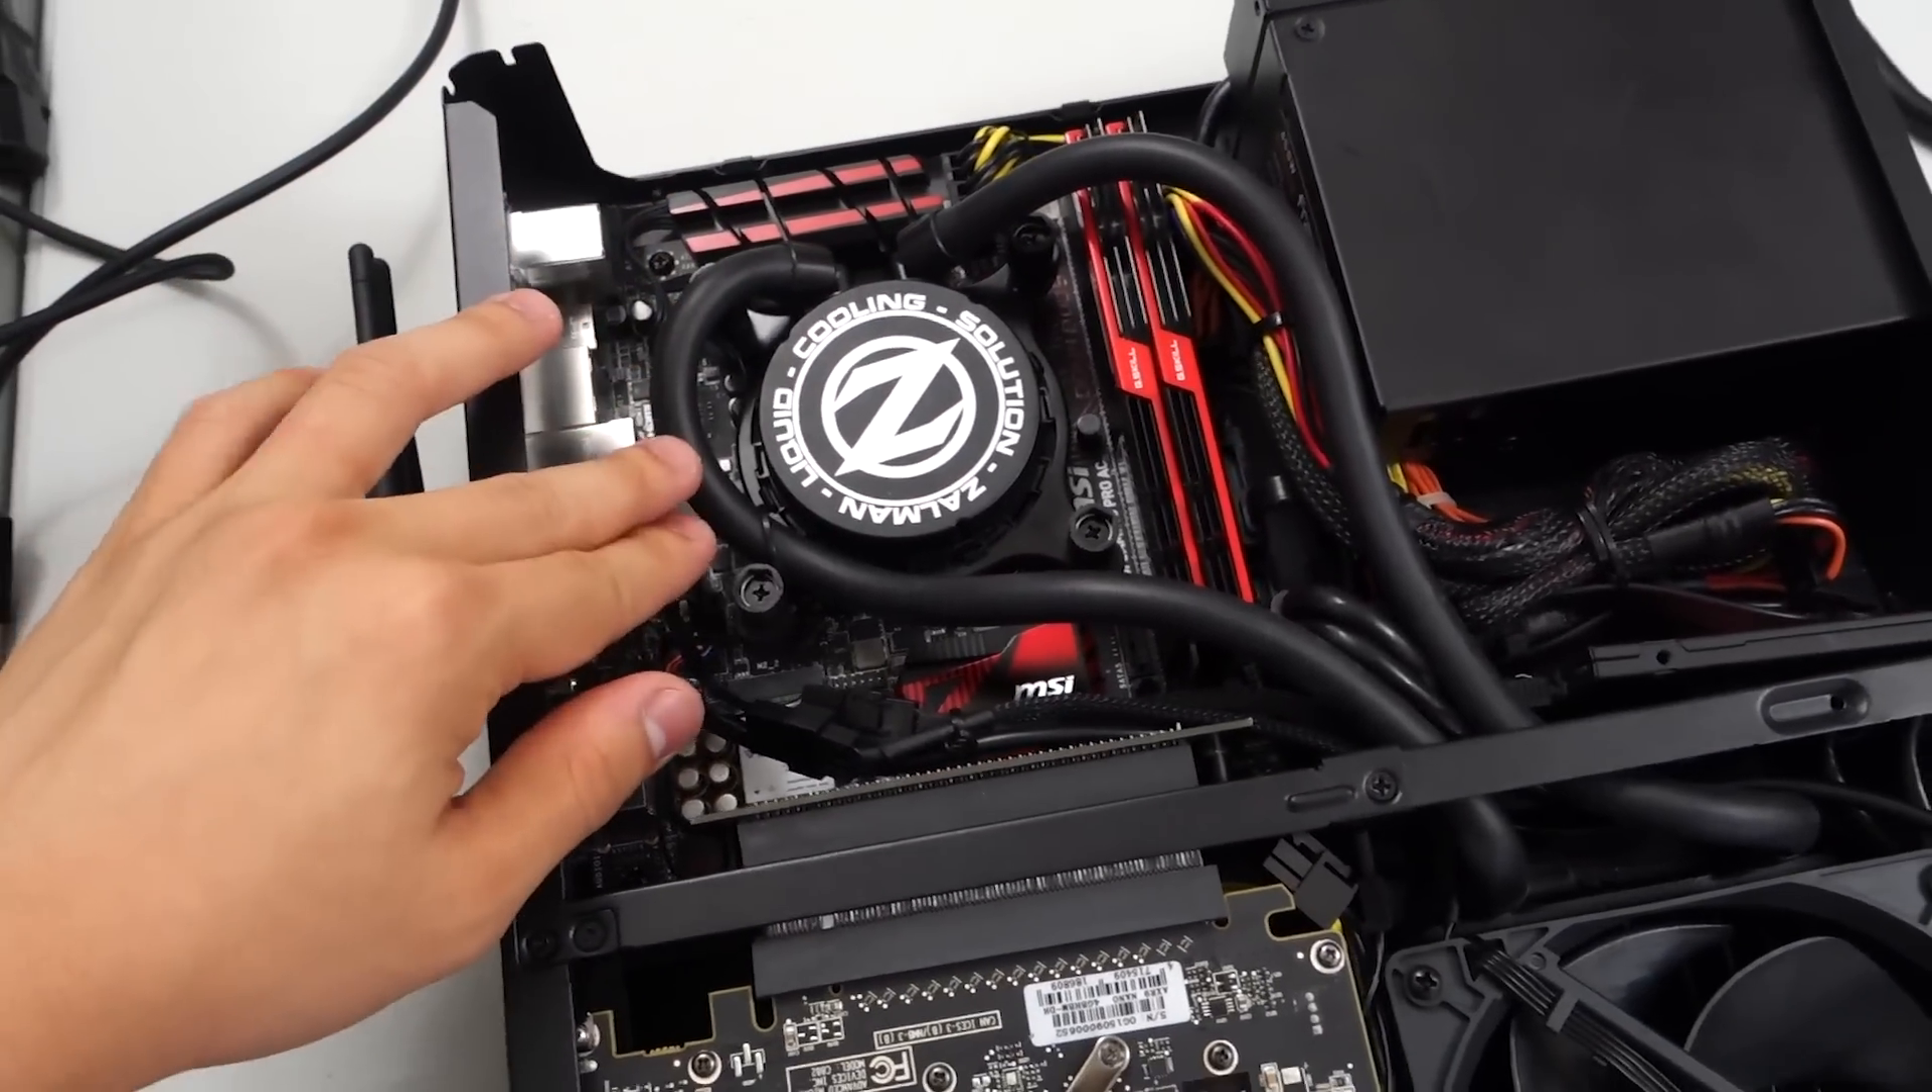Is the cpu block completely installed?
Yes.